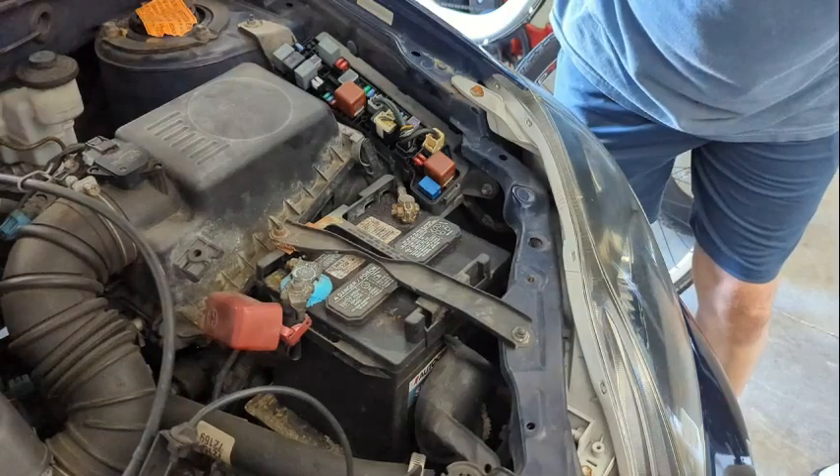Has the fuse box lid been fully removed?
Yes.